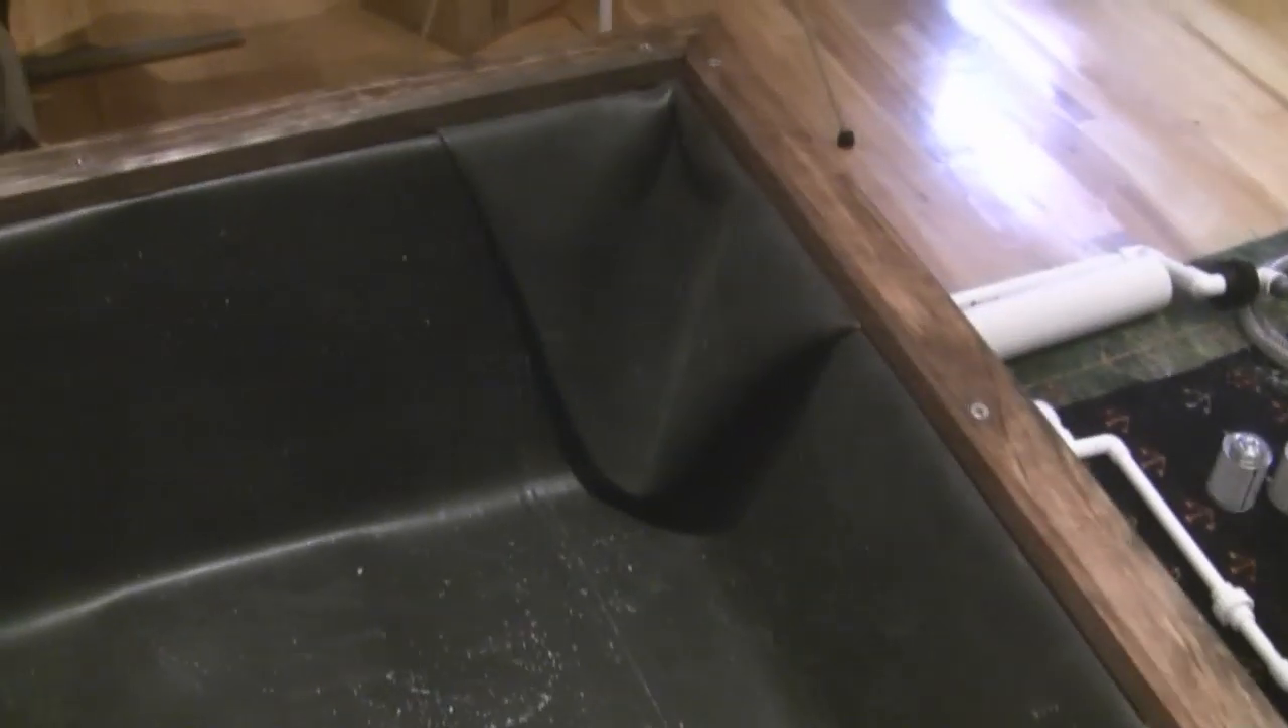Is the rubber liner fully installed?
Yes.